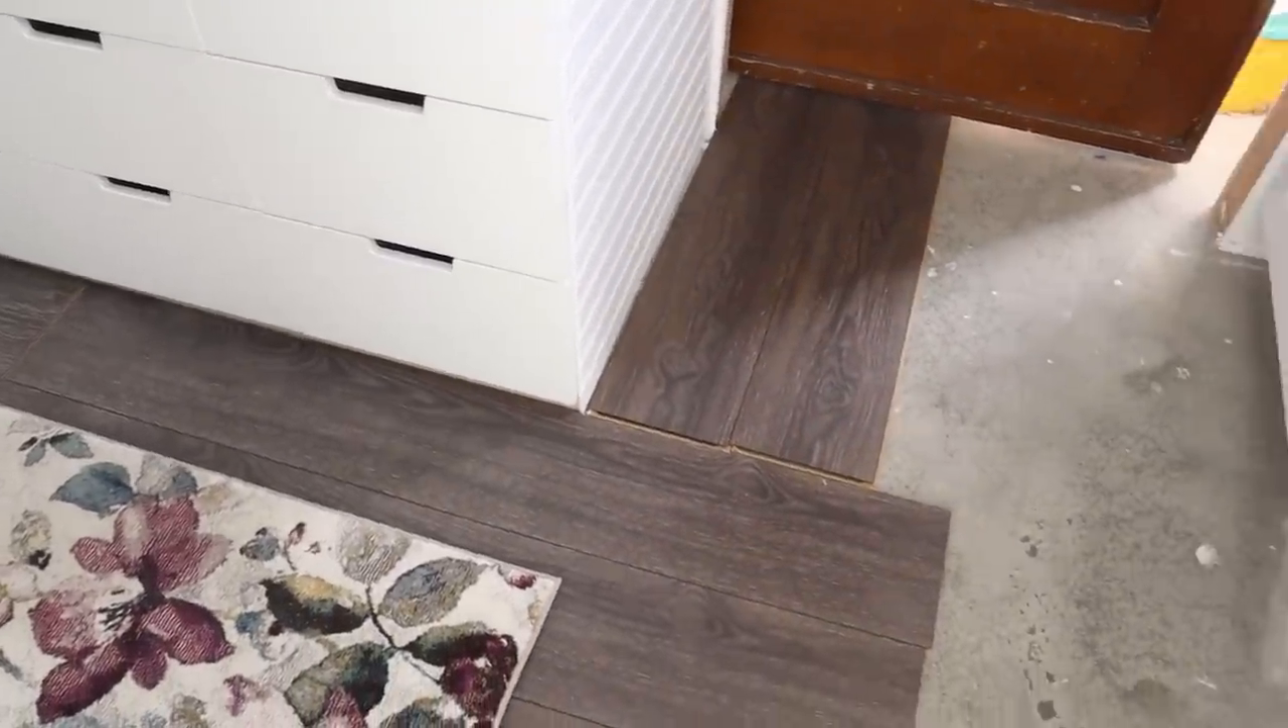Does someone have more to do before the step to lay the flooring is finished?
Yes.